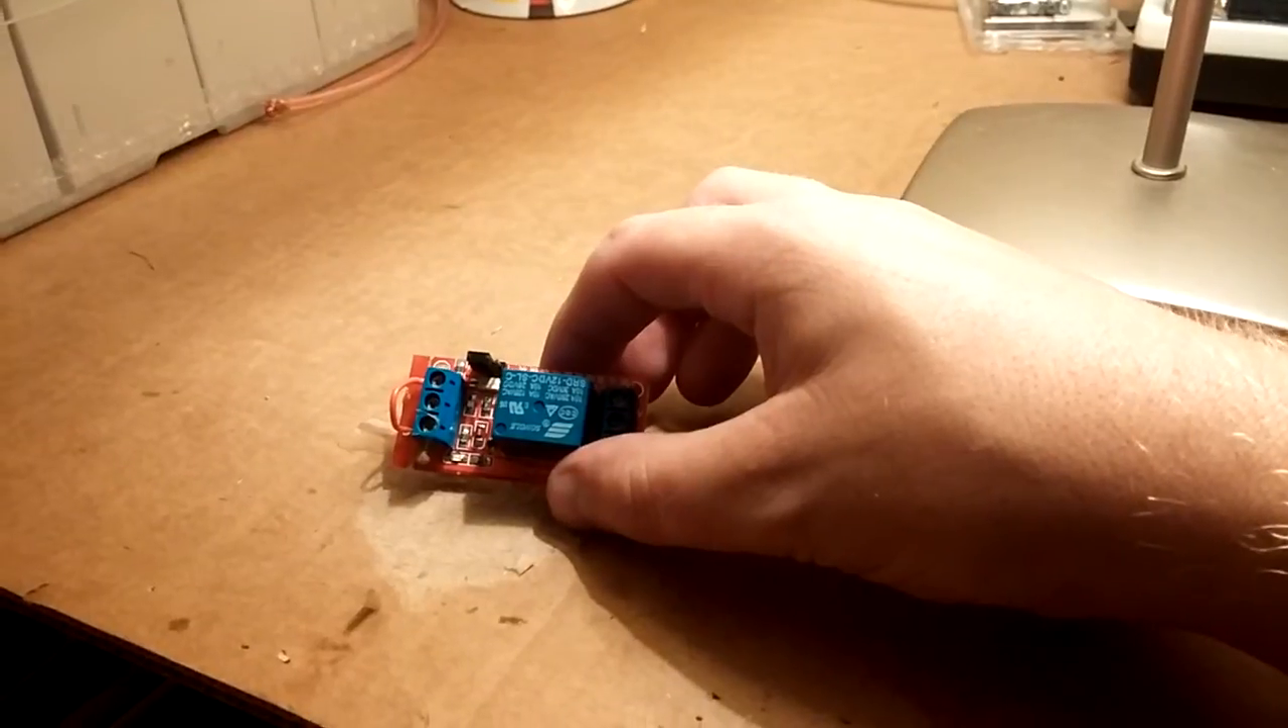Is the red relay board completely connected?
No.